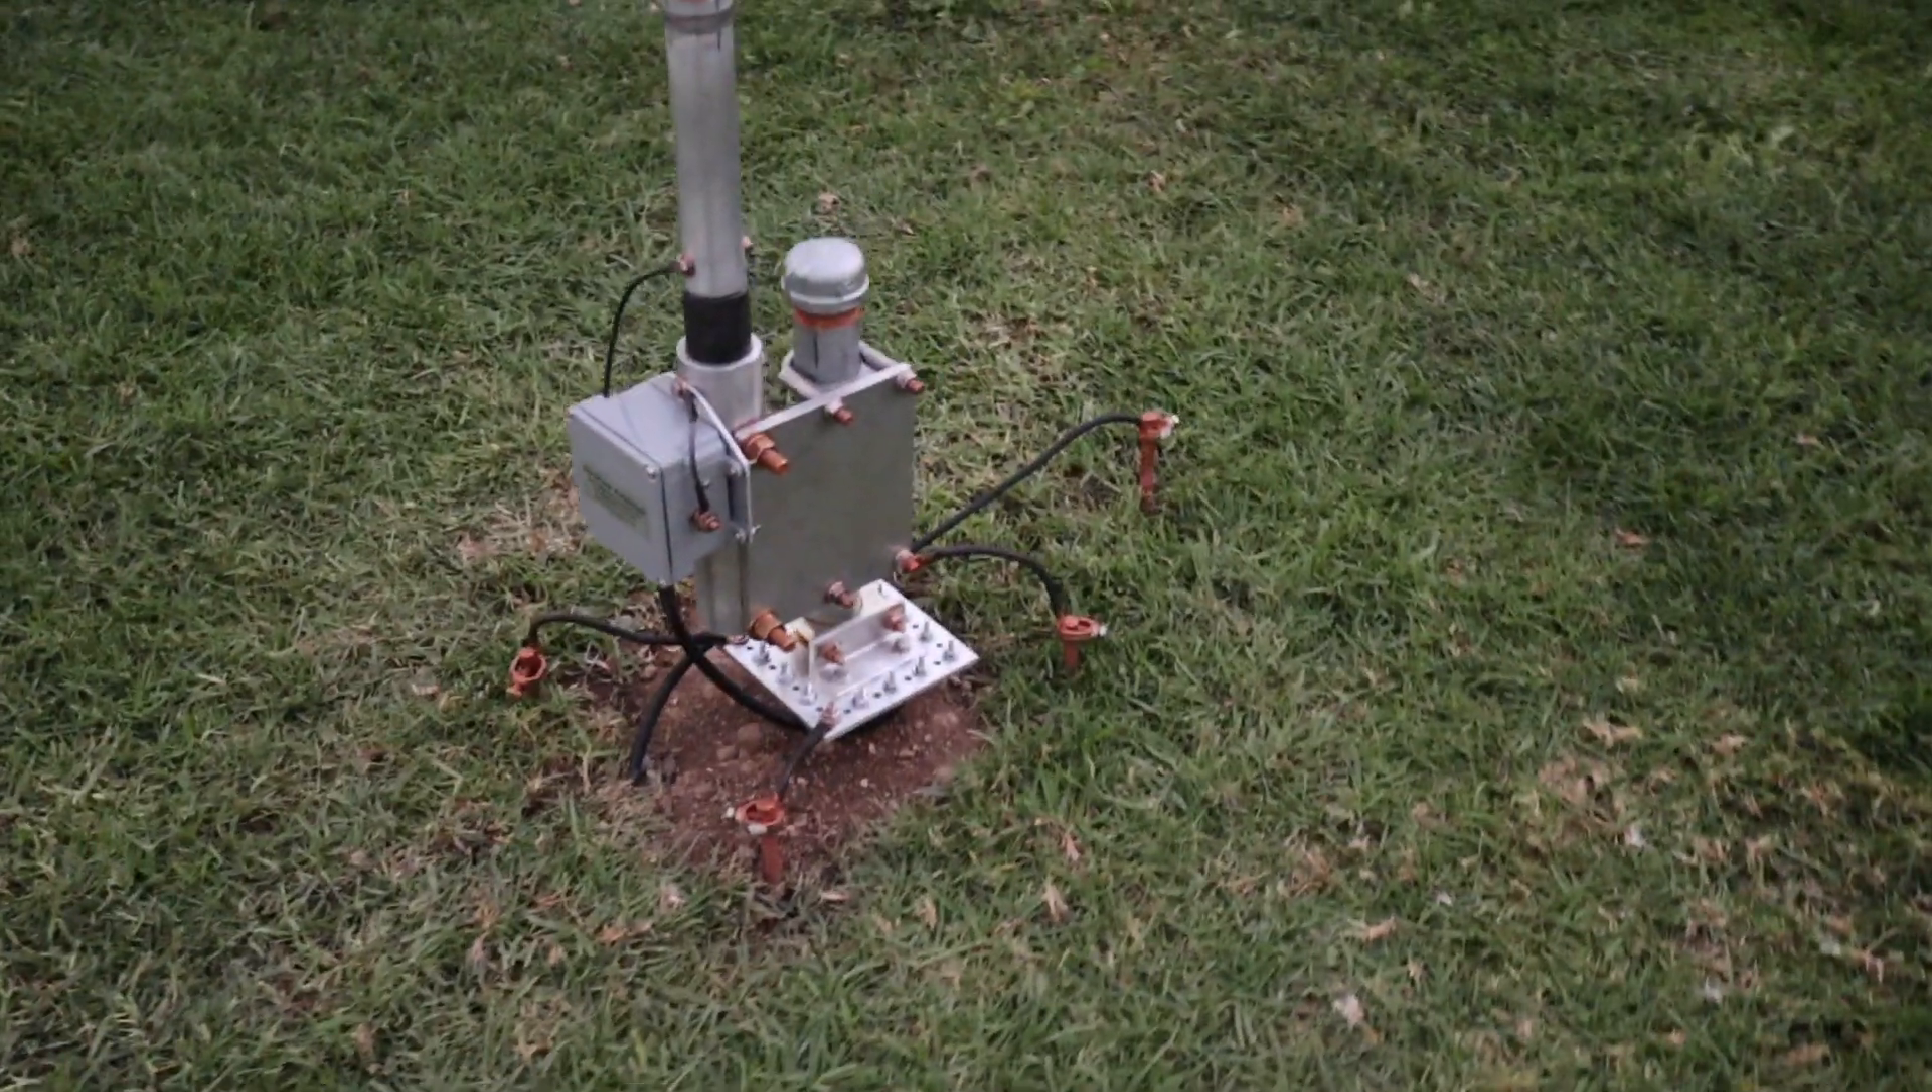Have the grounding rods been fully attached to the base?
Yes.